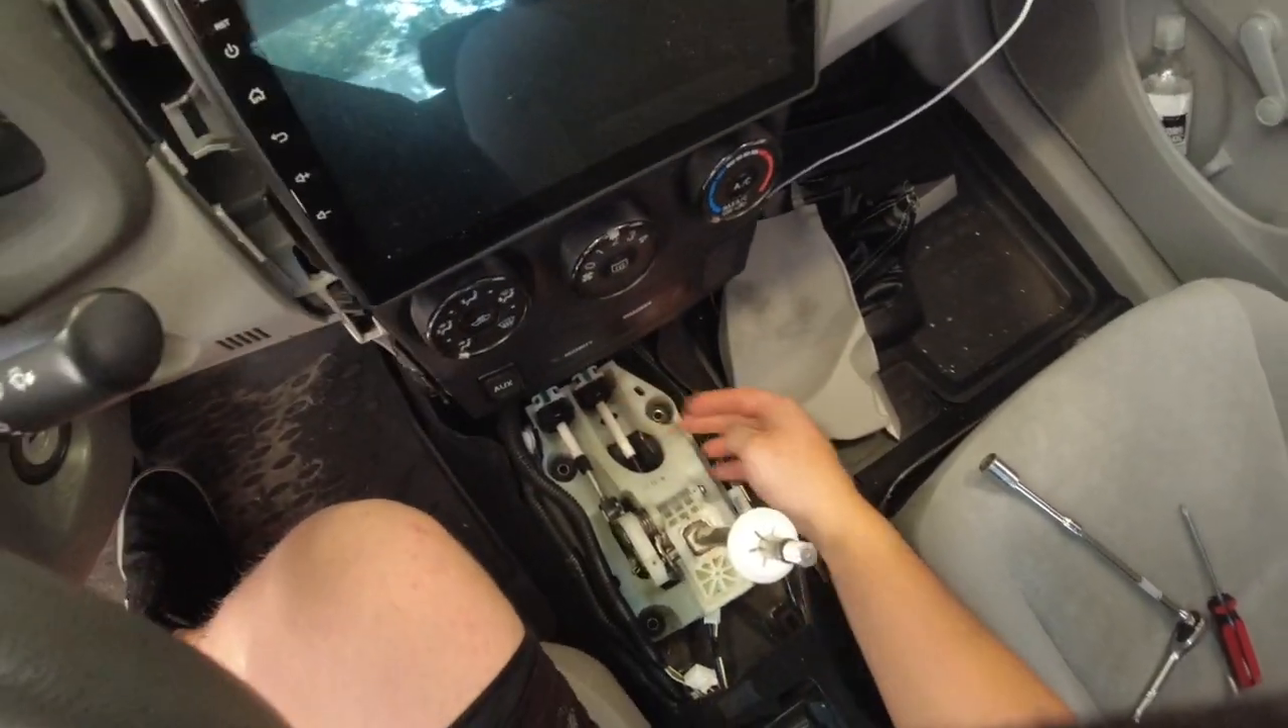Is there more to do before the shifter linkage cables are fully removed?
Yes.